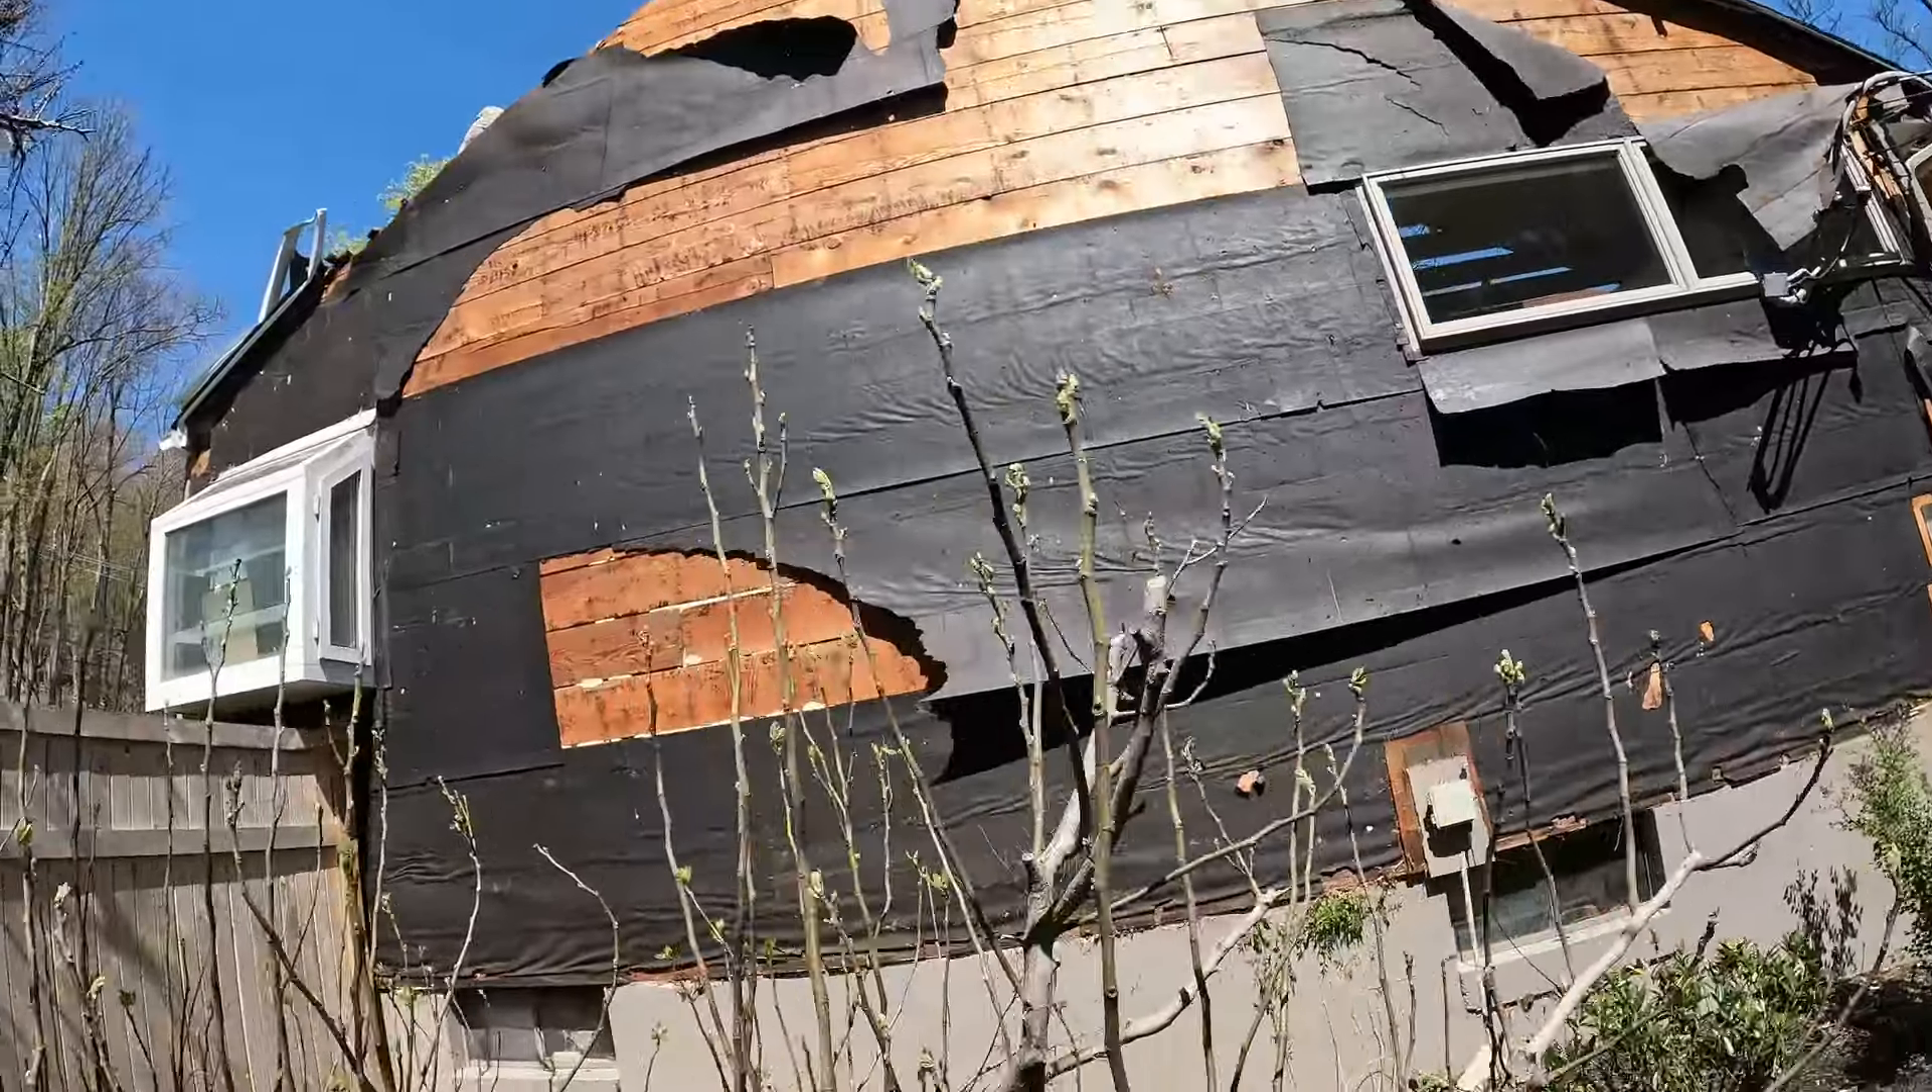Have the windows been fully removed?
No.